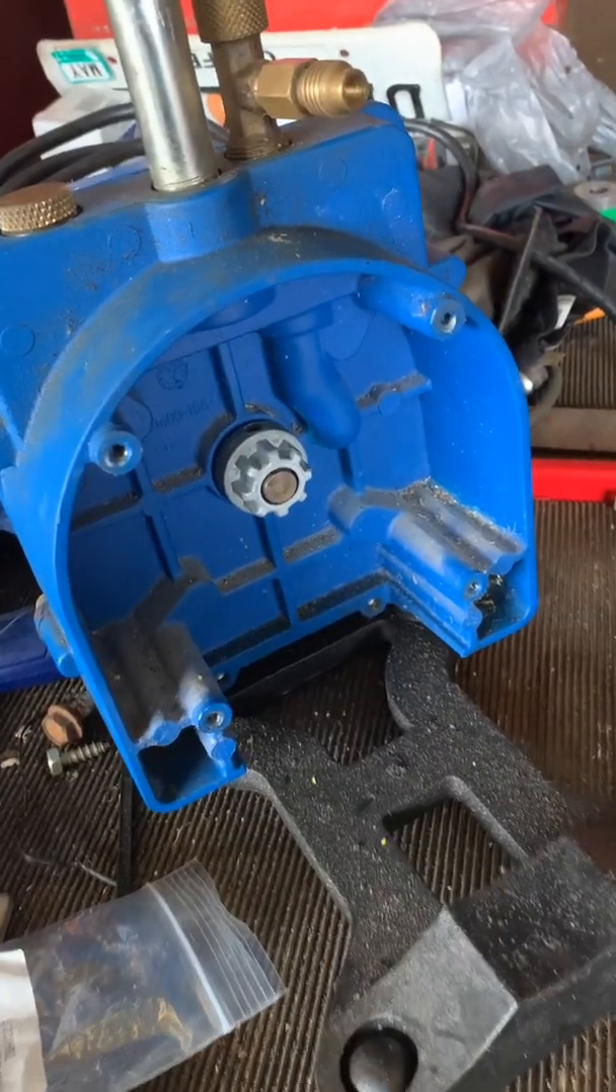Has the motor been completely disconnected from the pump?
Yes.